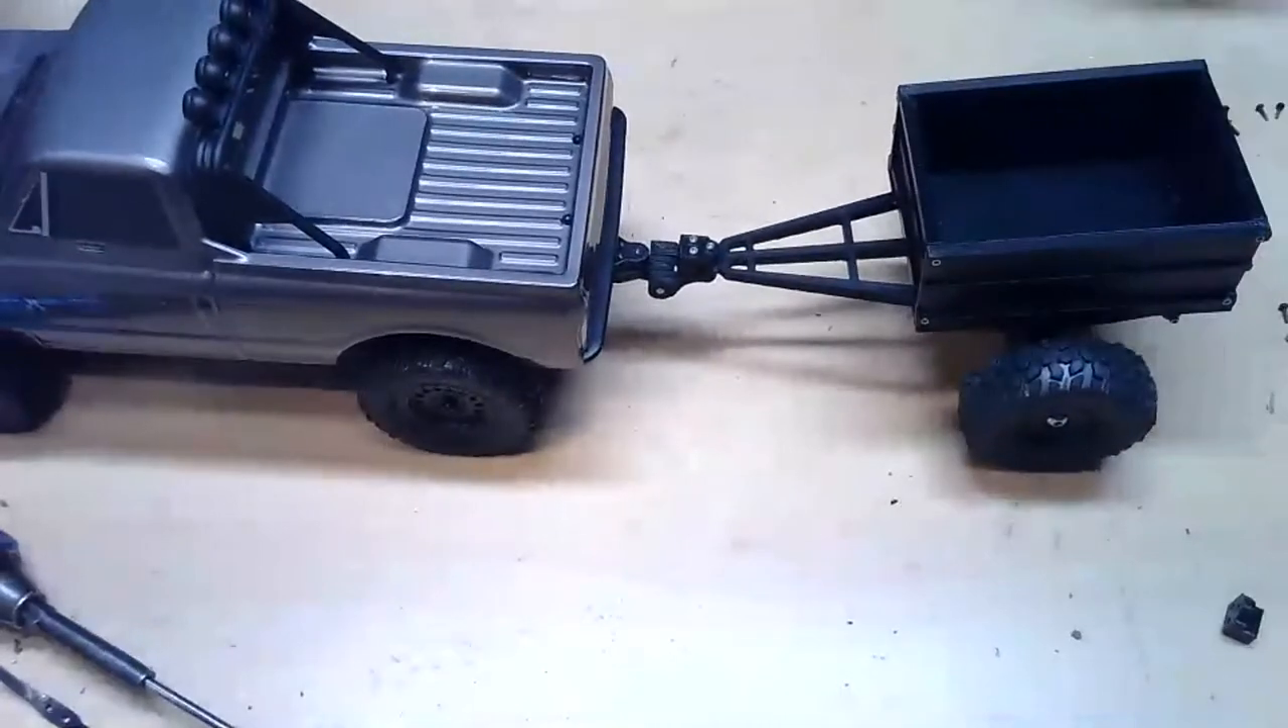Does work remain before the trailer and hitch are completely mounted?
No.